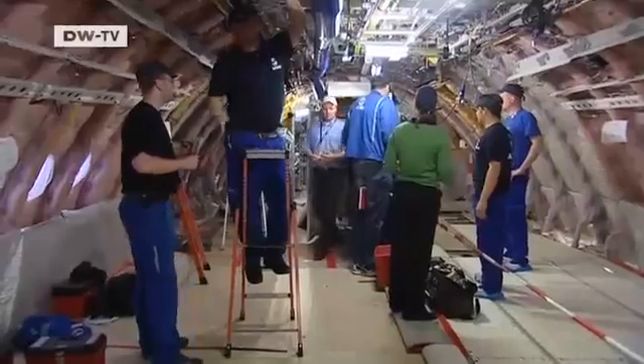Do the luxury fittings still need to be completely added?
Yes.